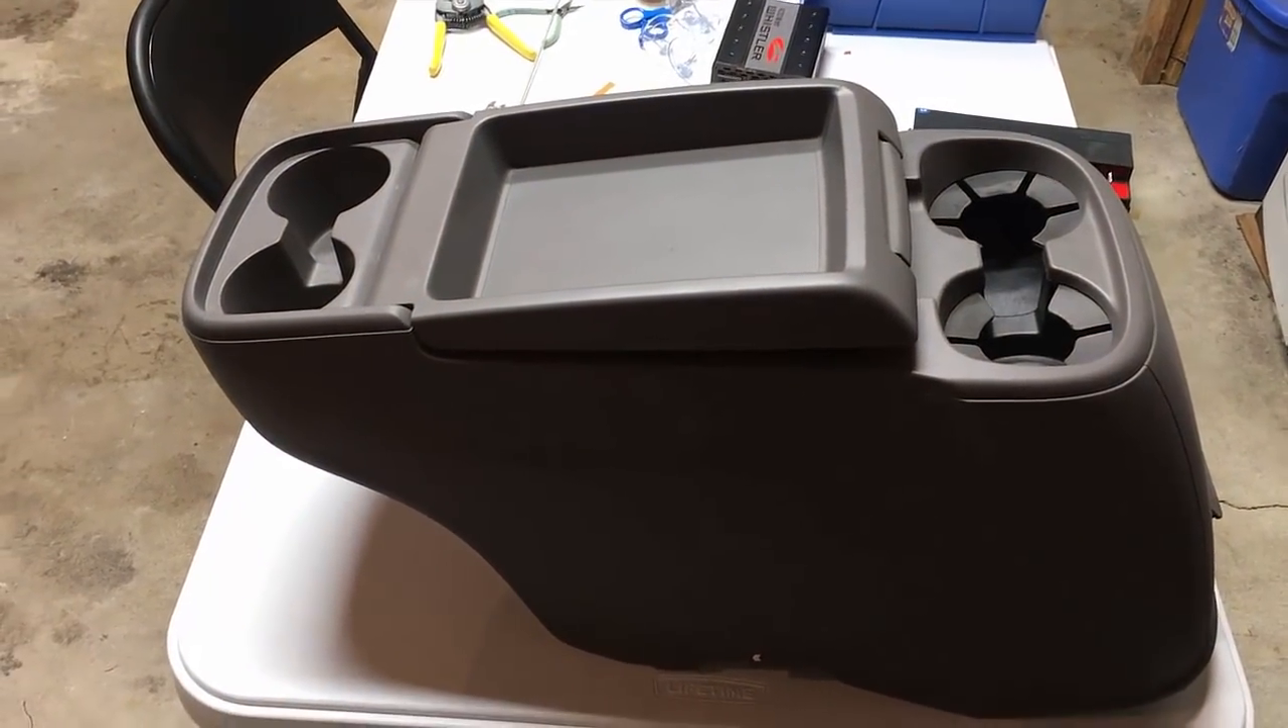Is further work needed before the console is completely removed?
No.